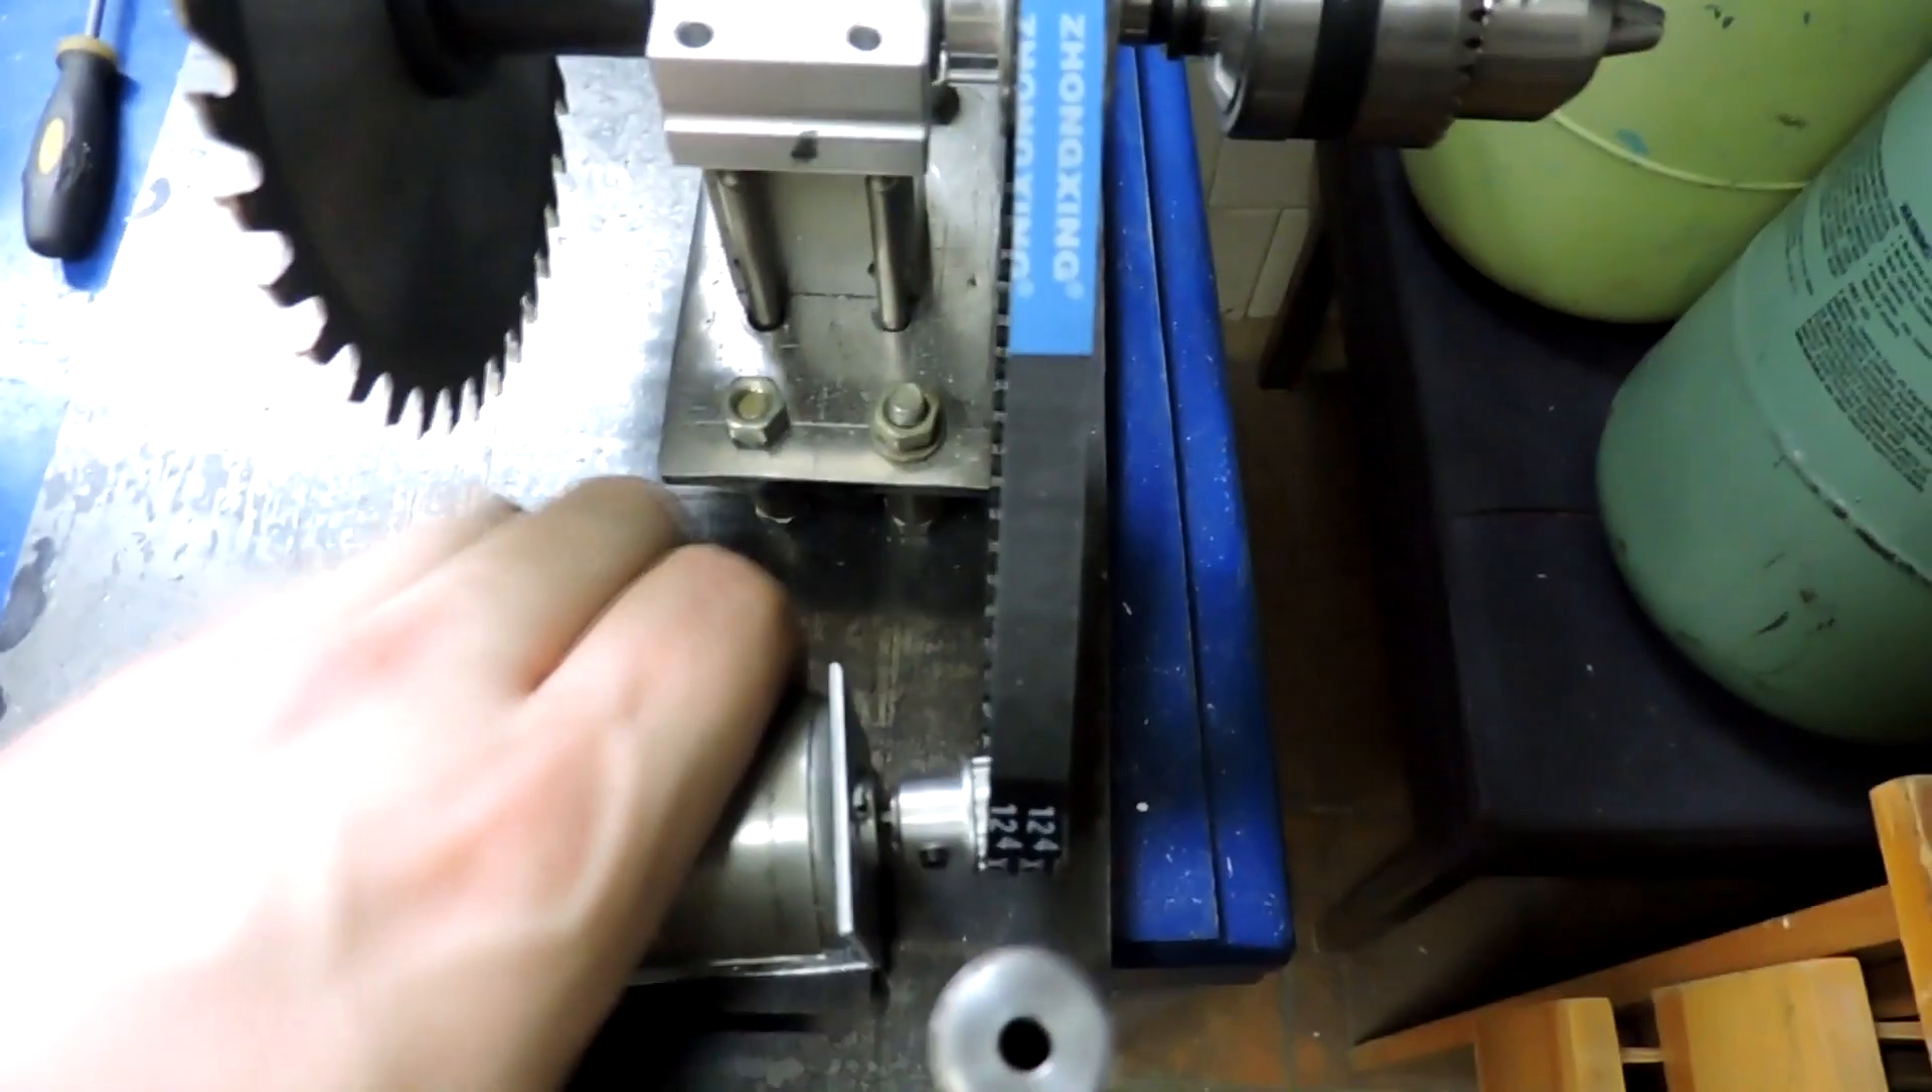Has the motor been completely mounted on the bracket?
Yes.